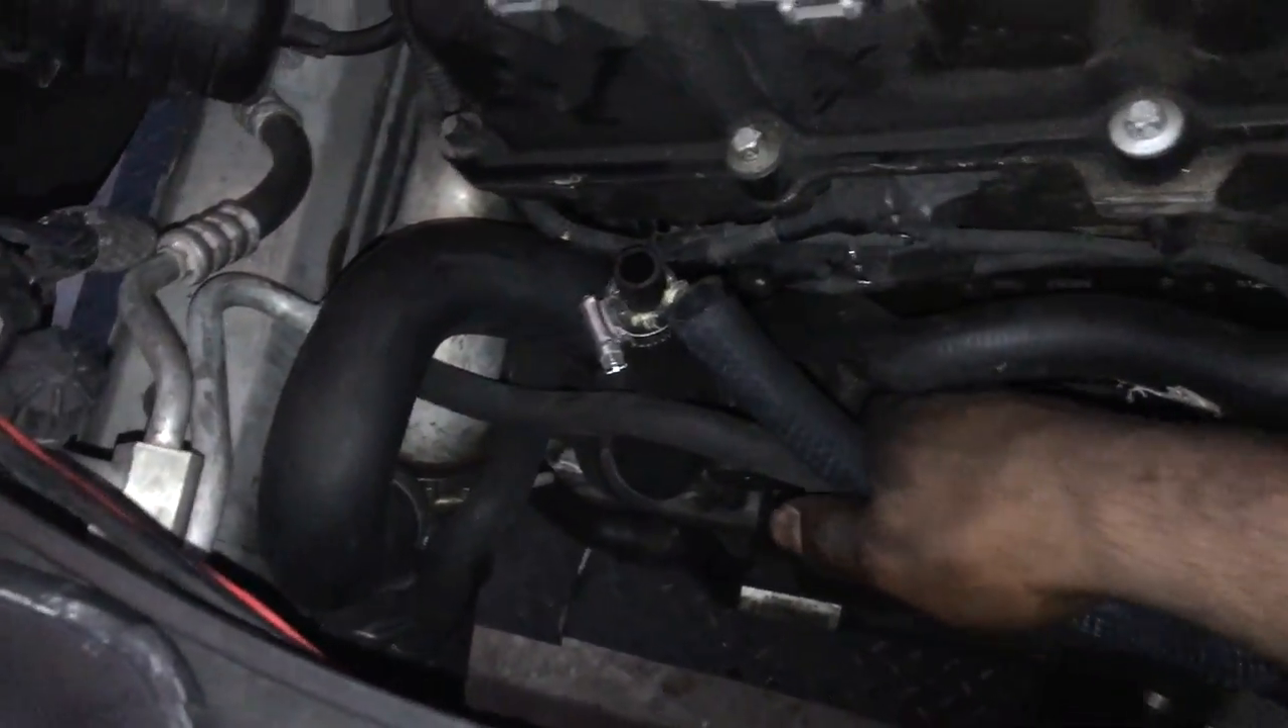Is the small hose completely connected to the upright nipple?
No.